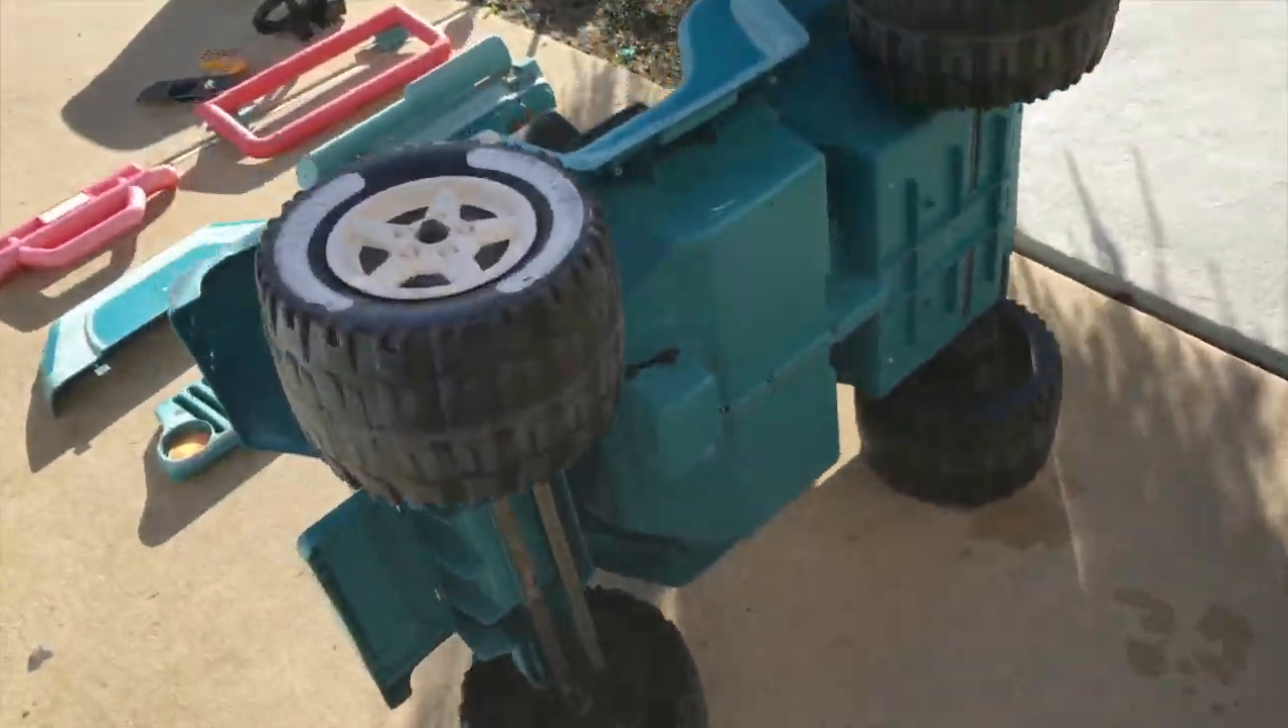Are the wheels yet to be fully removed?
Yes.